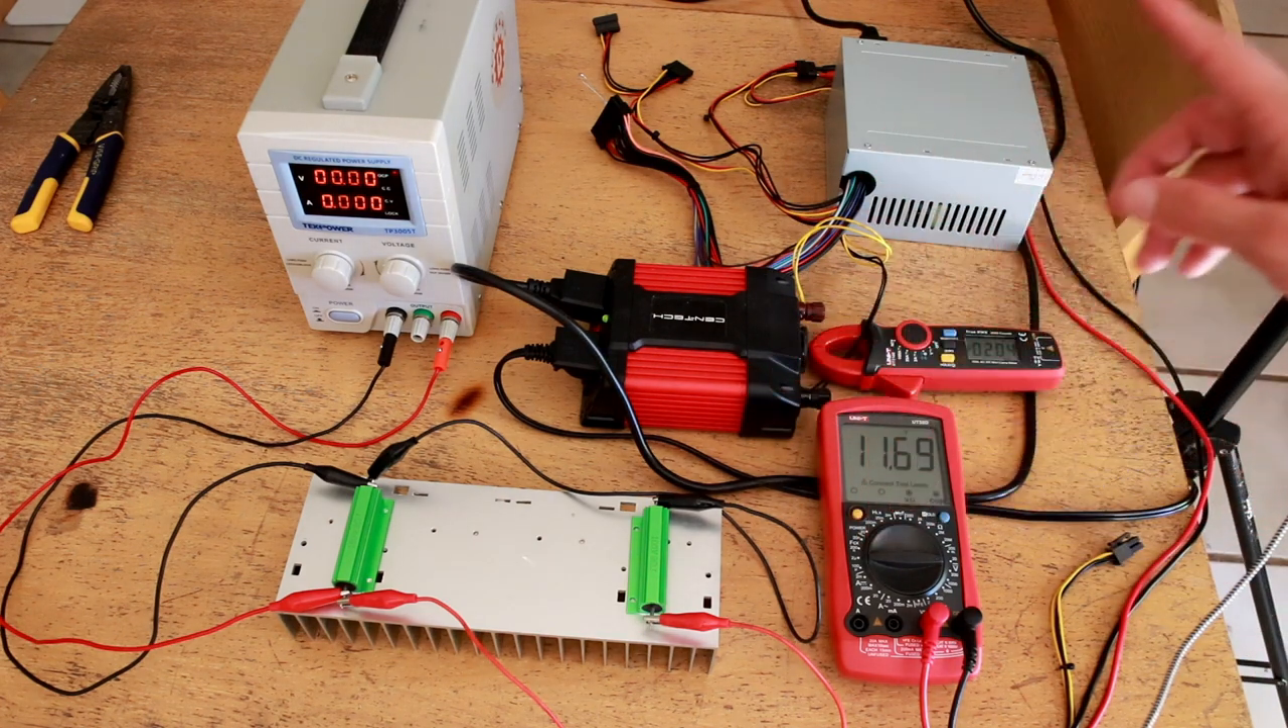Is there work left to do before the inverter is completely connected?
No.